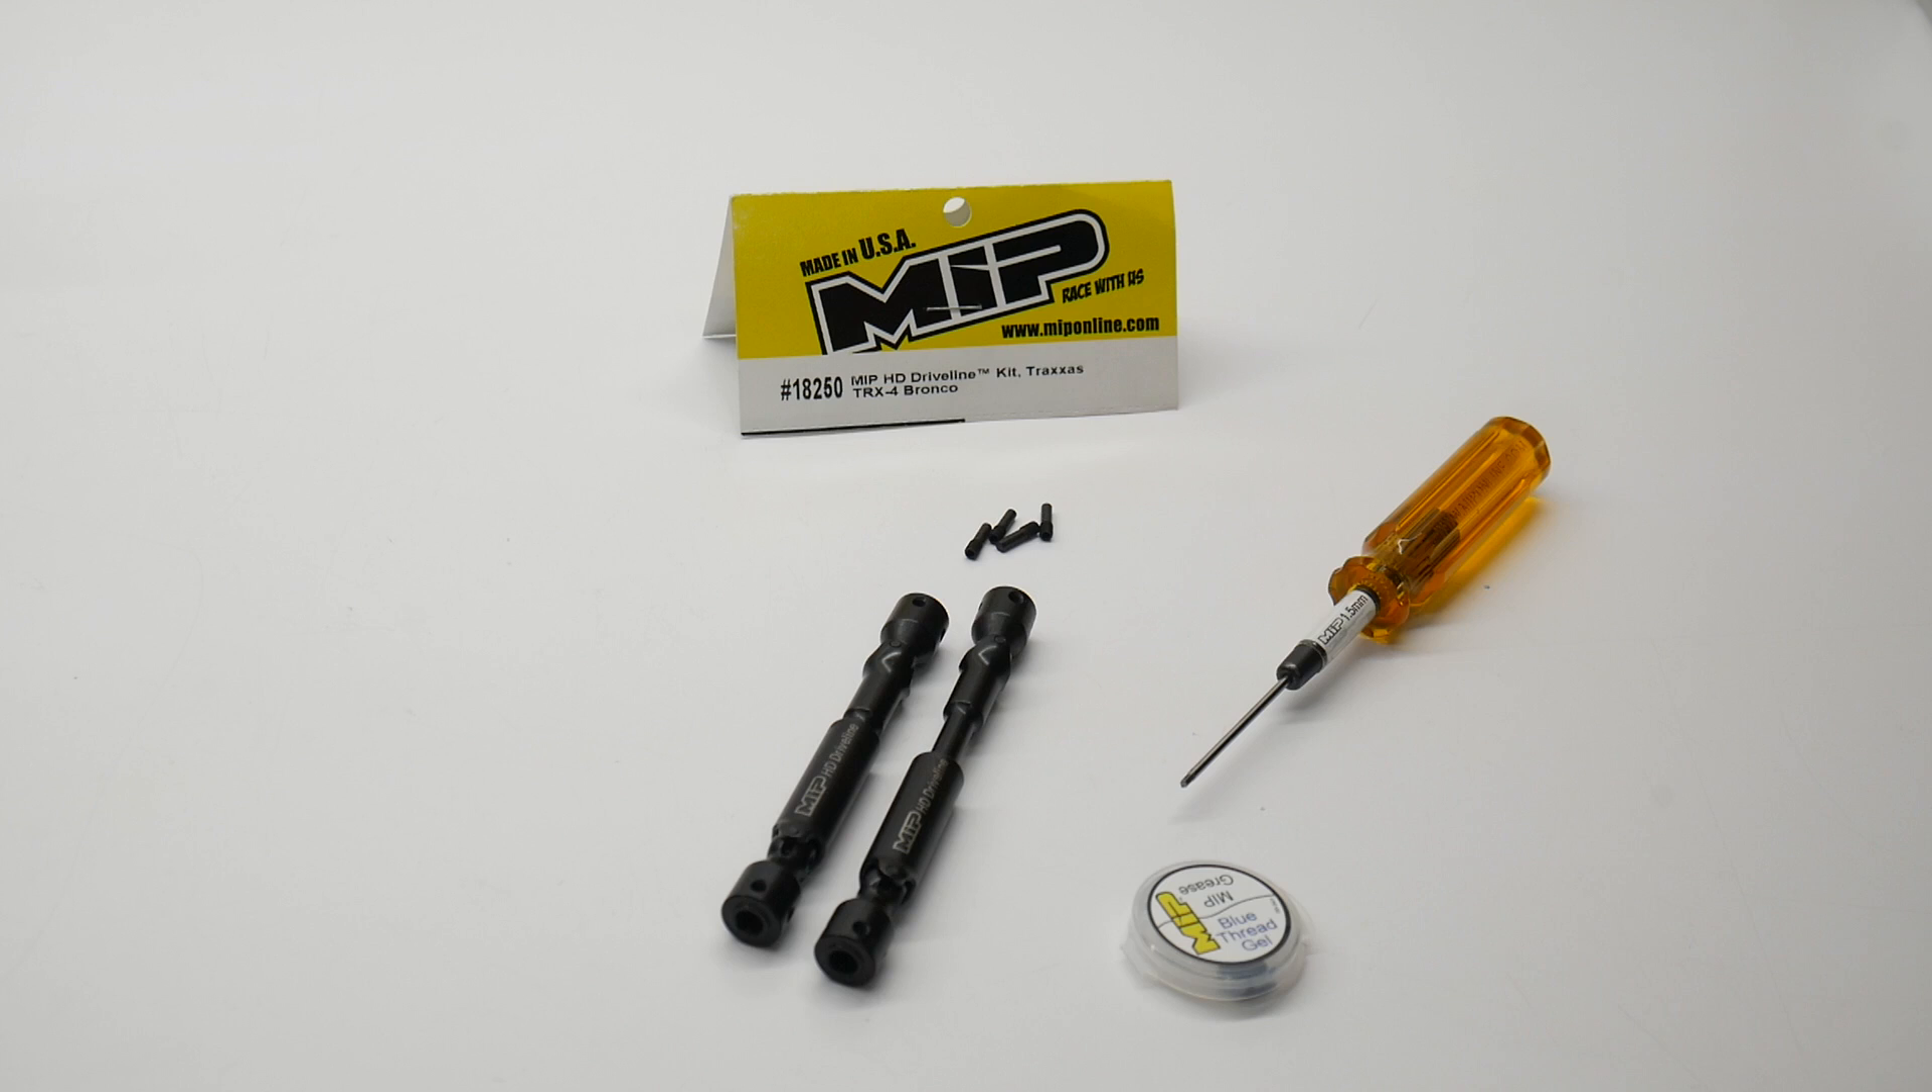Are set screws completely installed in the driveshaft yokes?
No.